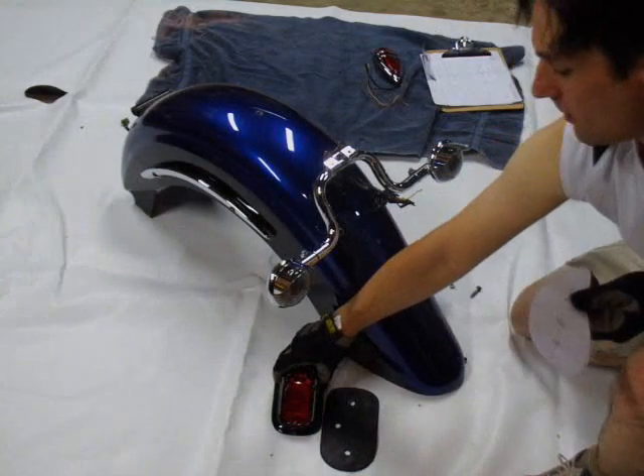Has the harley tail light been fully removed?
Yes.